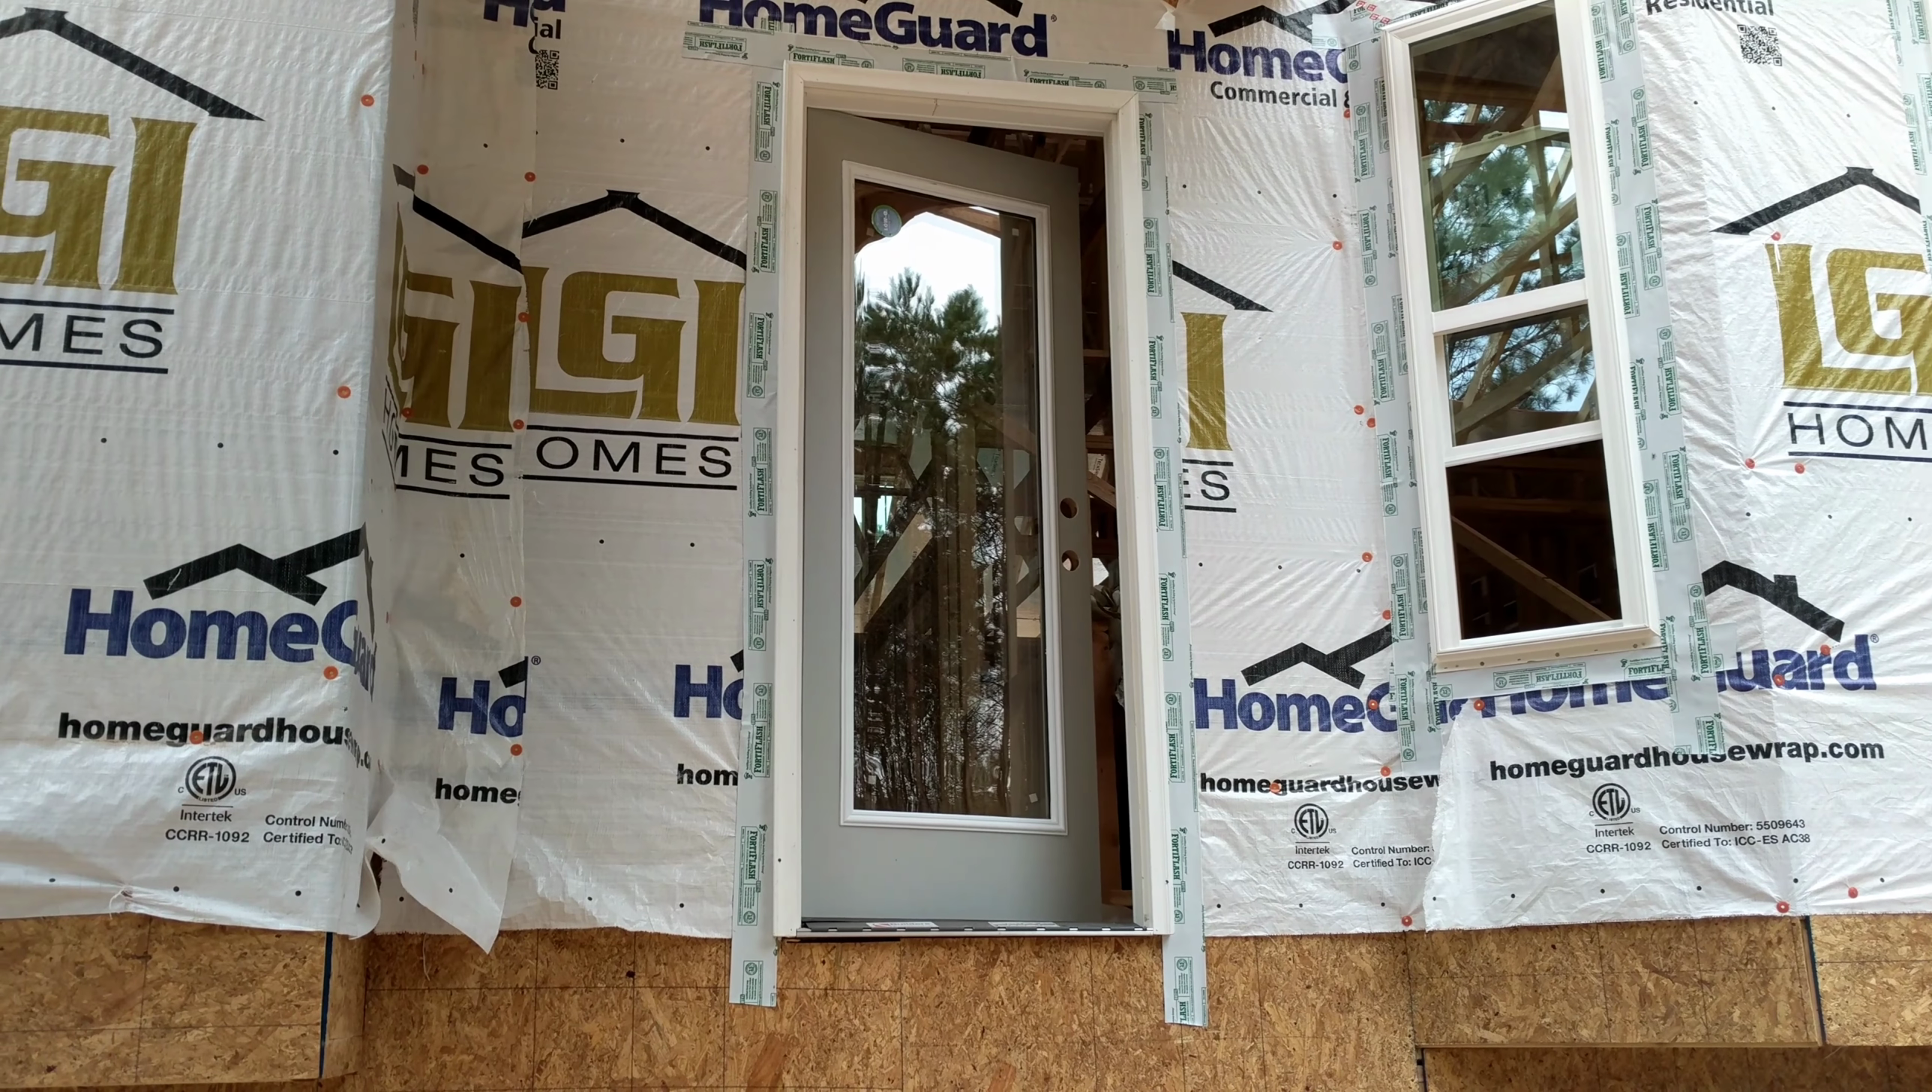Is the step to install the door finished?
Yes.